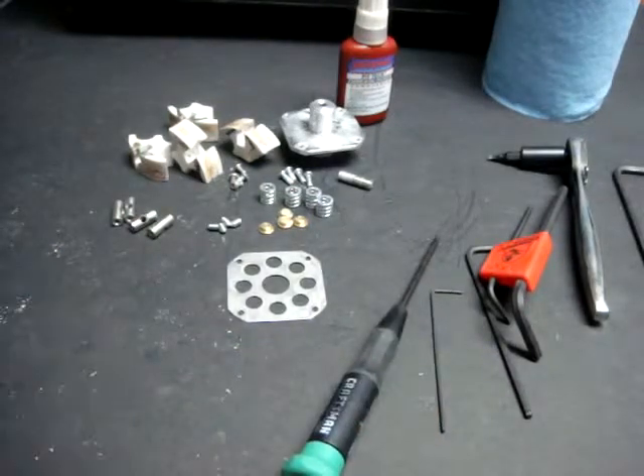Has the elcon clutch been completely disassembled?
Yes.